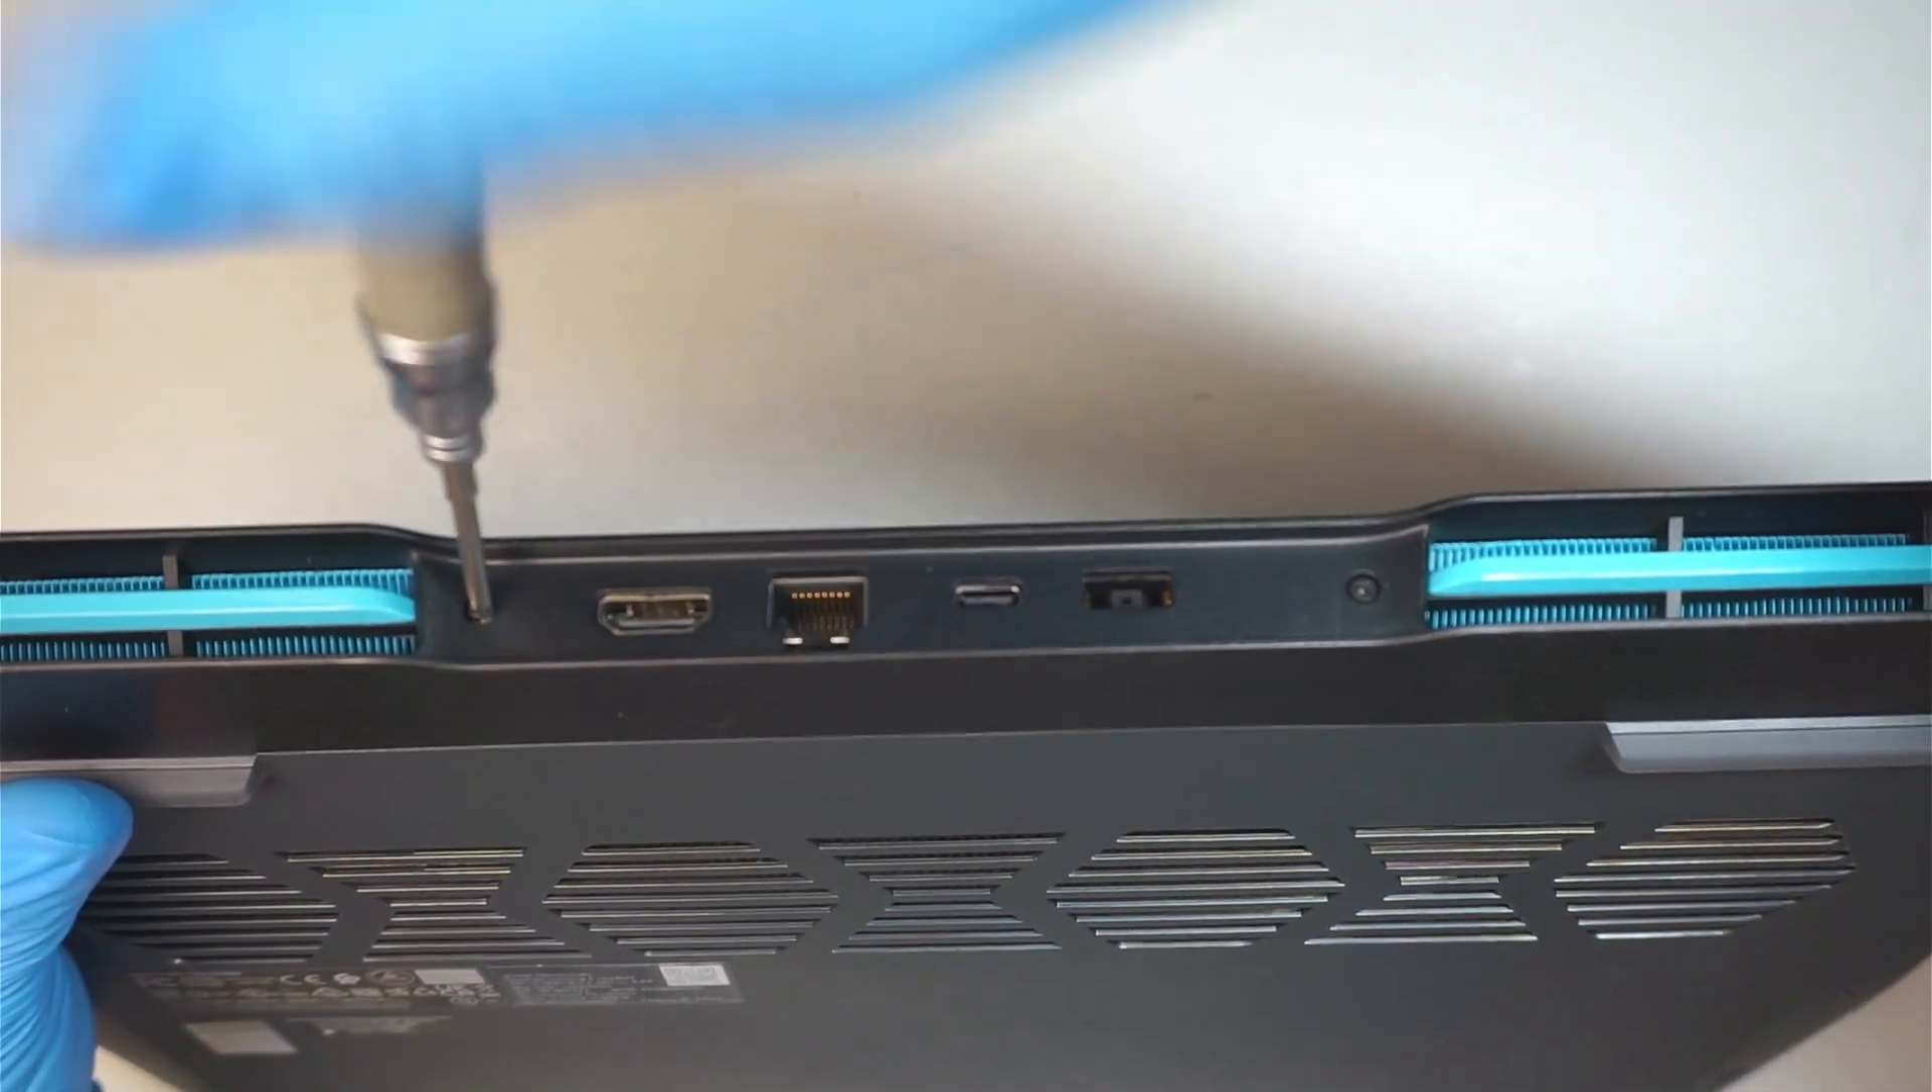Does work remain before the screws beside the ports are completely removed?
Yes.